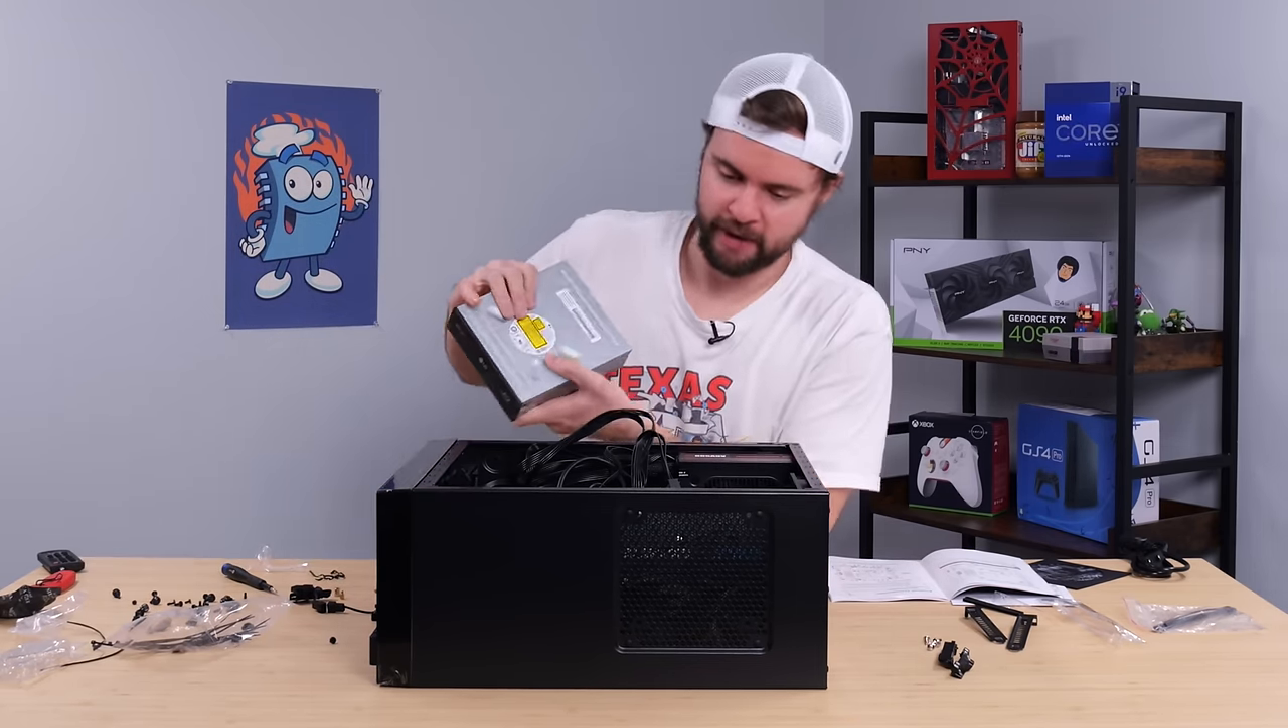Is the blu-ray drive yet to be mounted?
Yes.